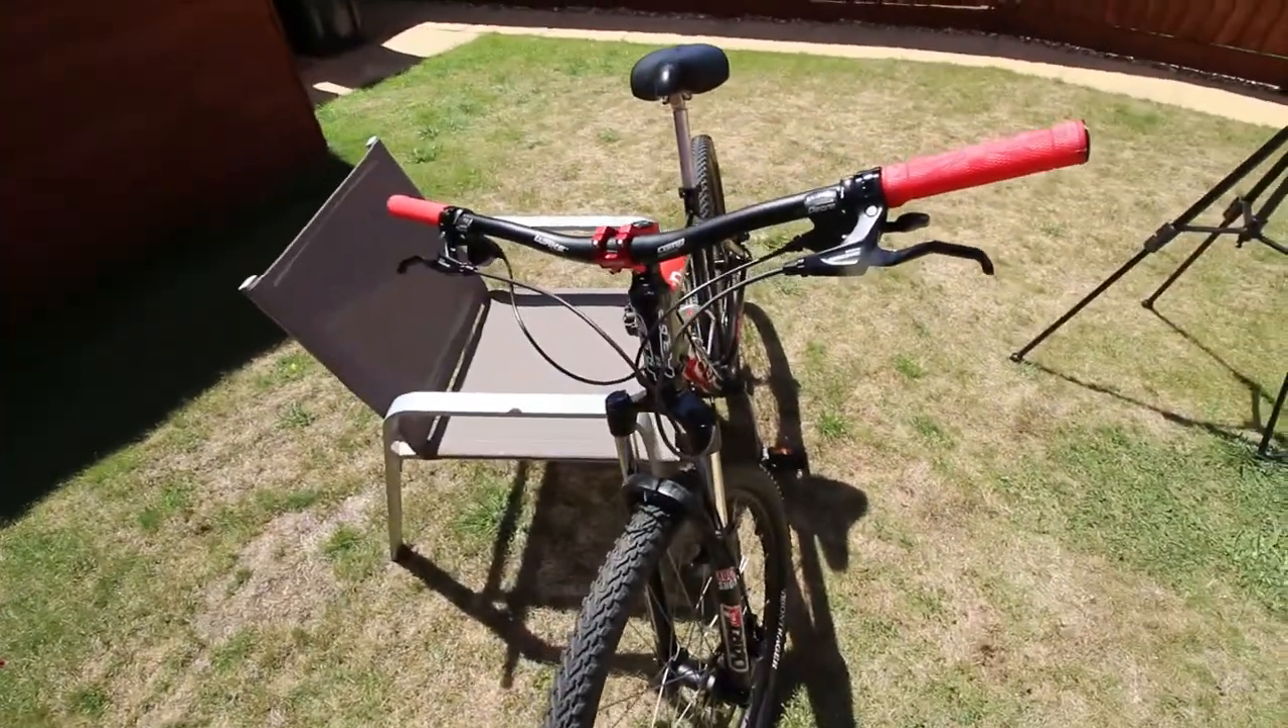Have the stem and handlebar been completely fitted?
Yes.